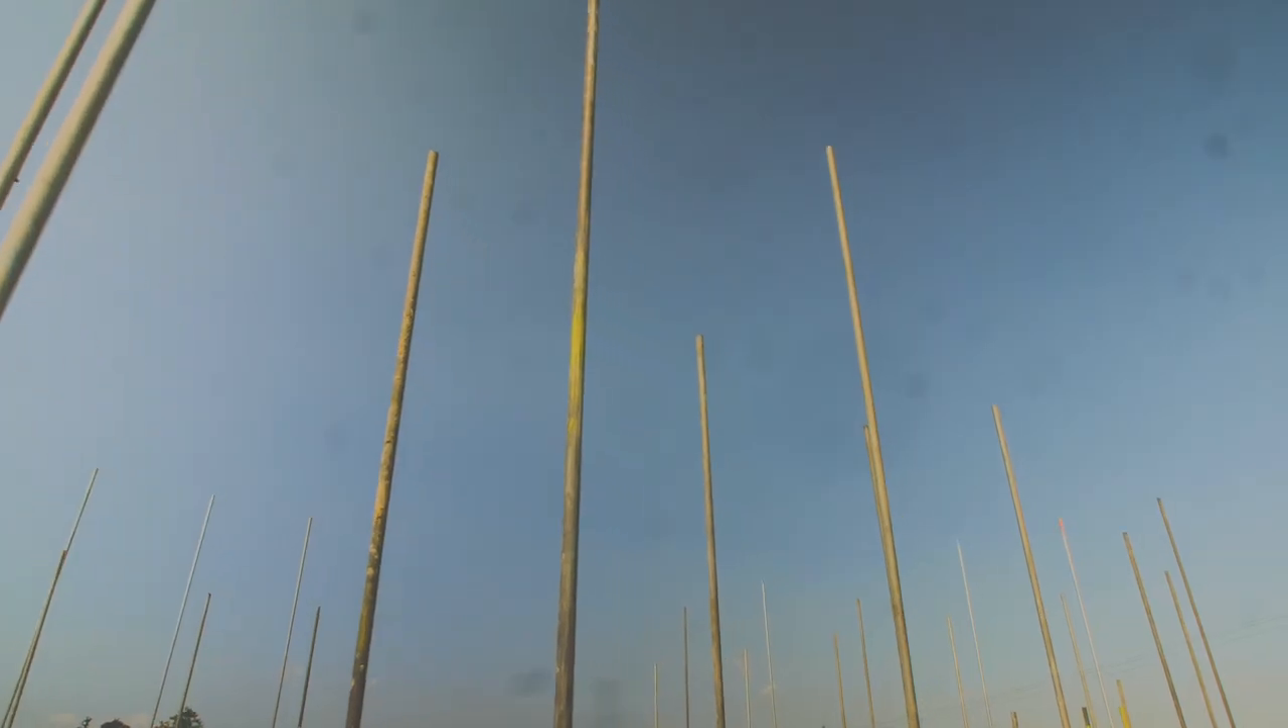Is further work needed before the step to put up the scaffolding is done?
Yes.